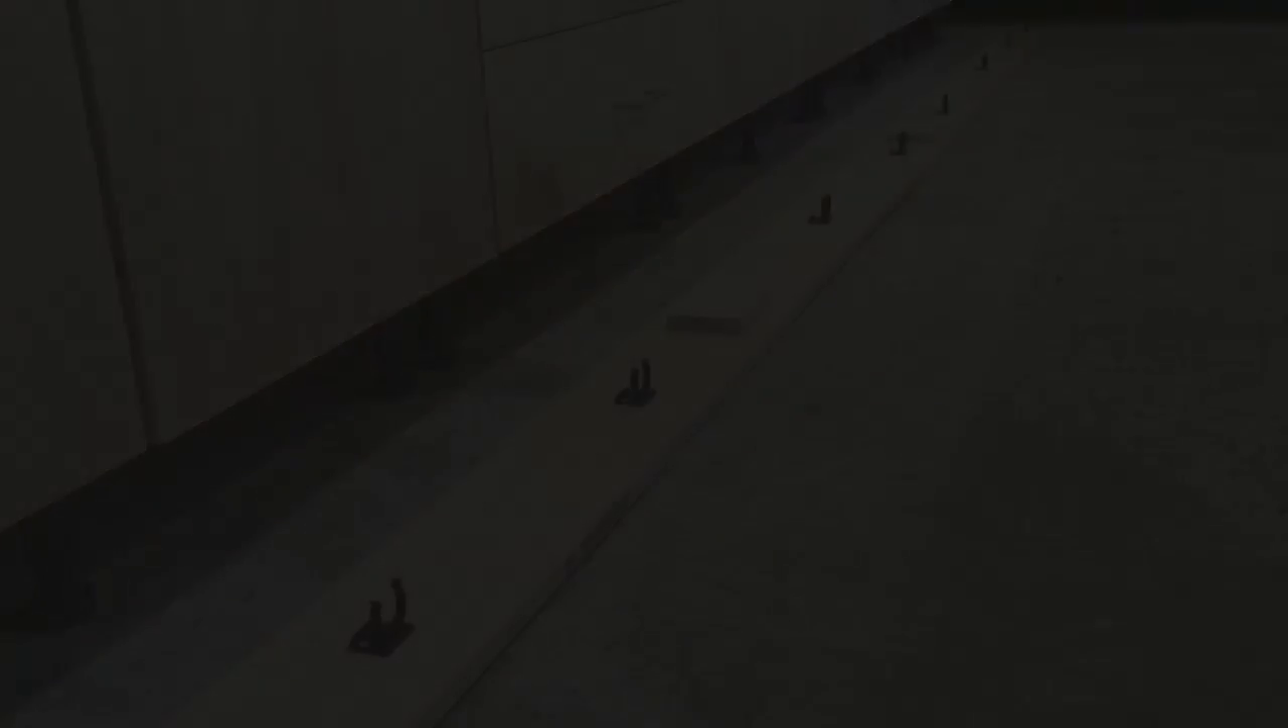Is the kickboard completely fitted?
No.